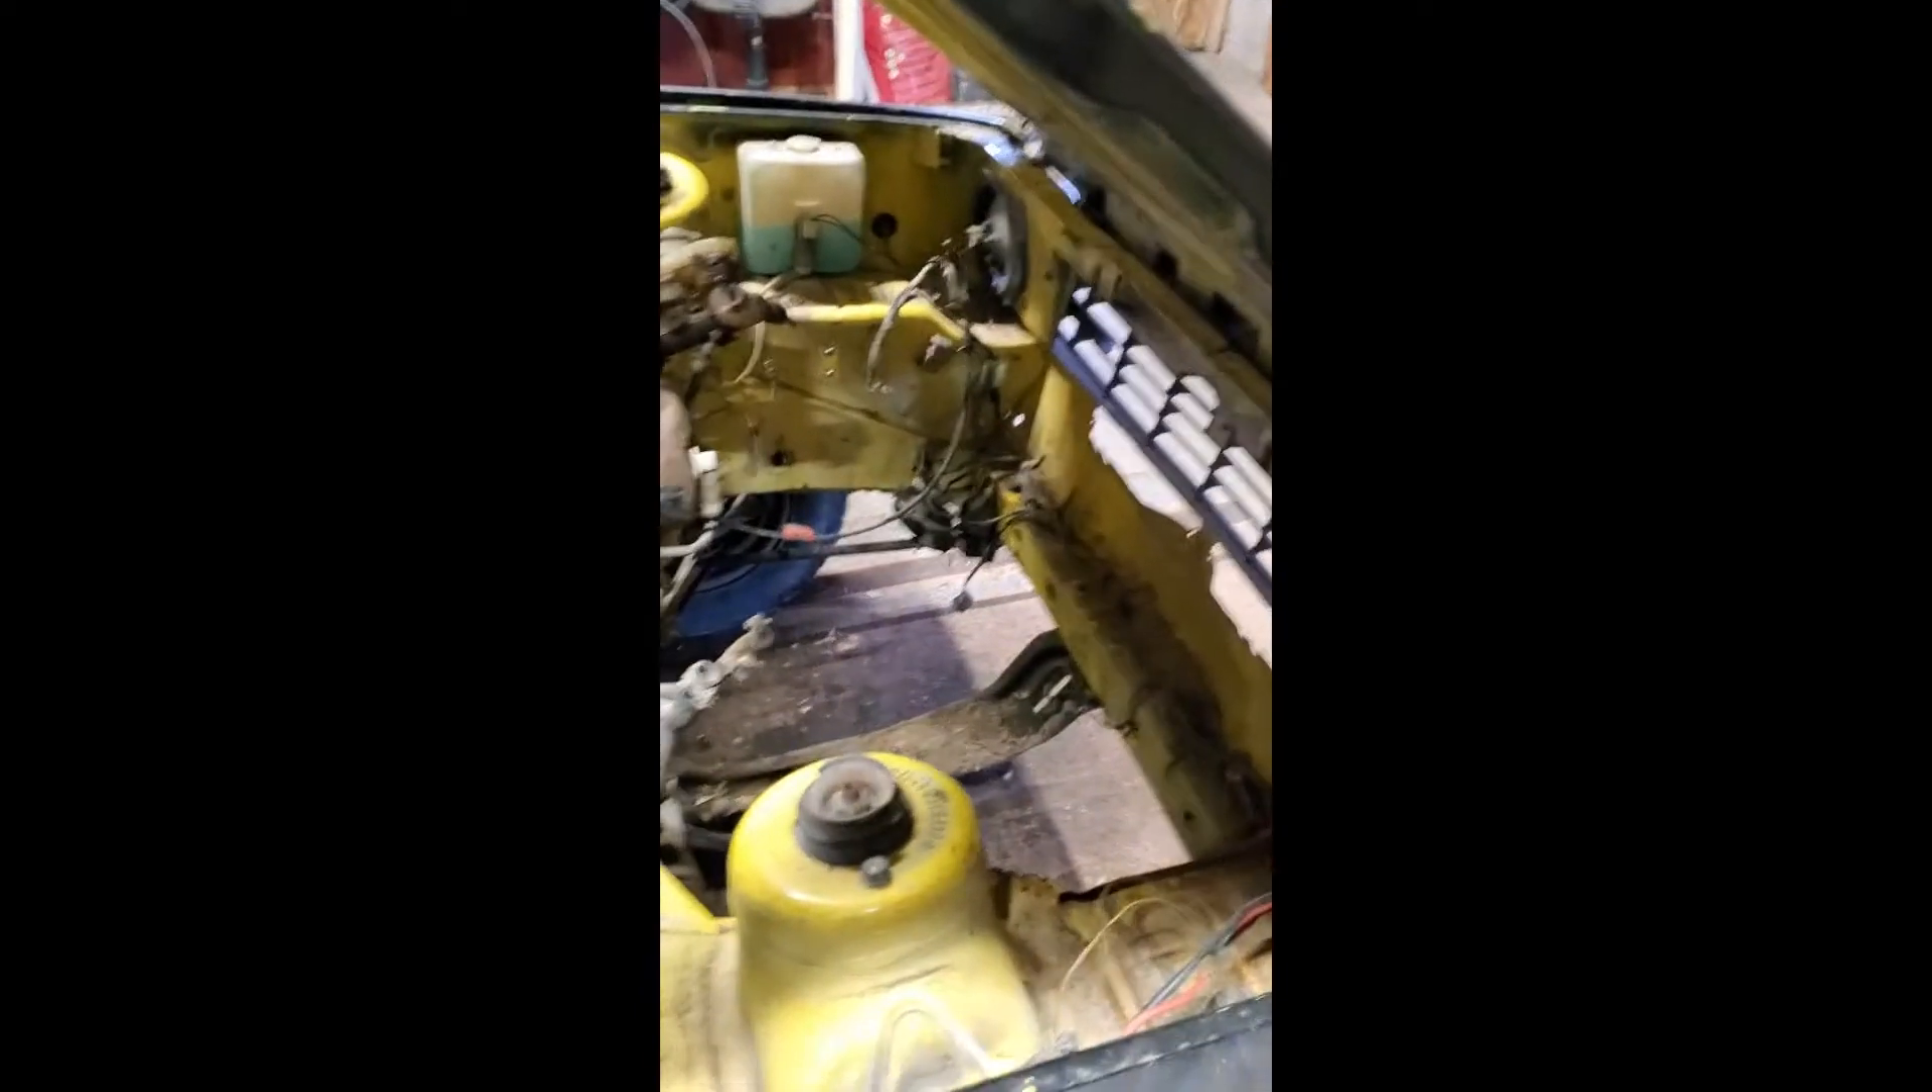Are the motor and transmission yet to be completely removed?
No.